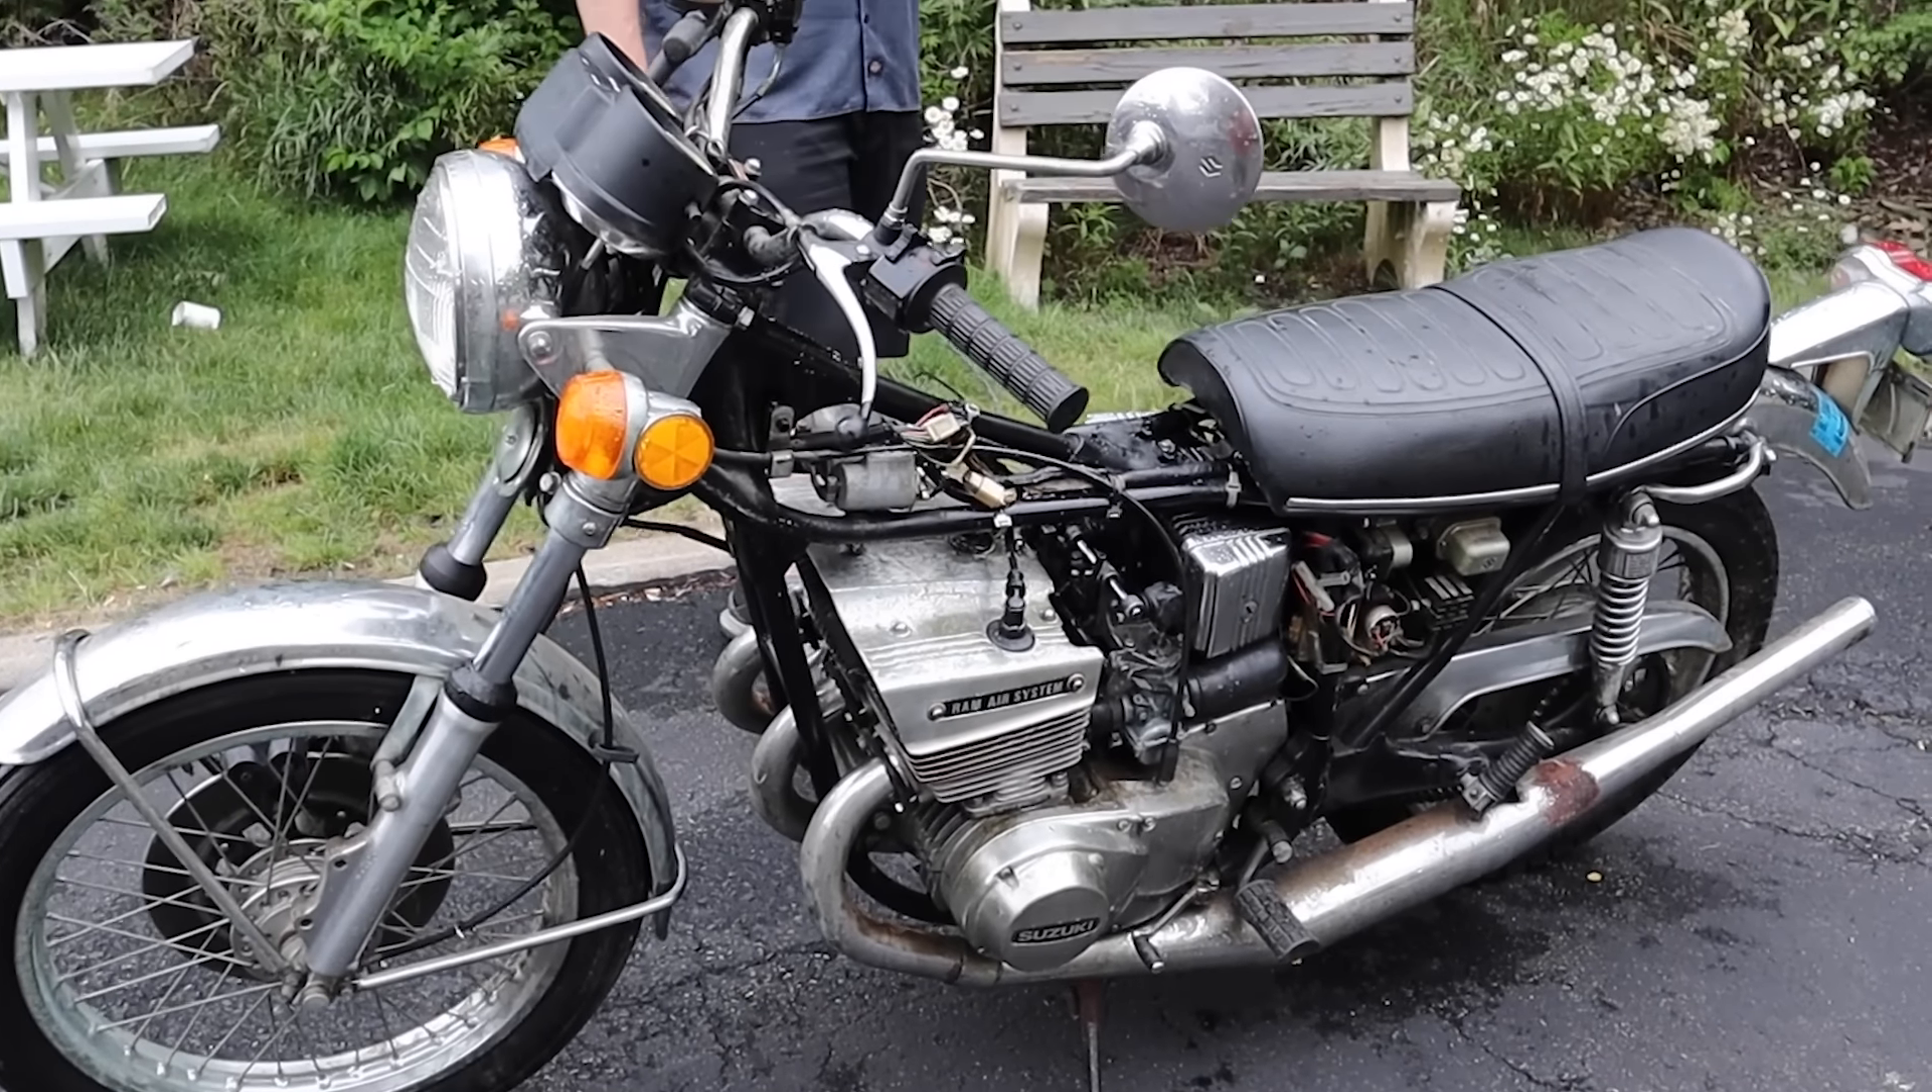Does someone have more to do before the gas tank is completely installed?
Yes.